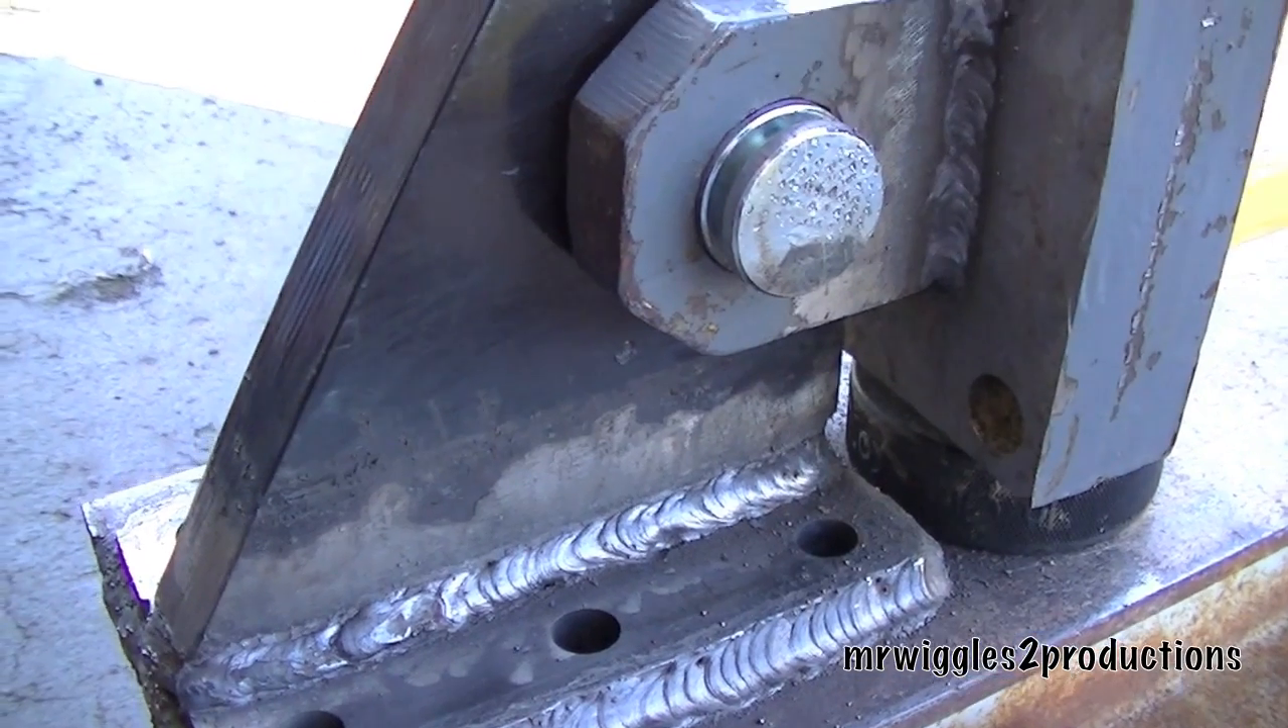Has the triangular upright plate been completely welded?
Yes.